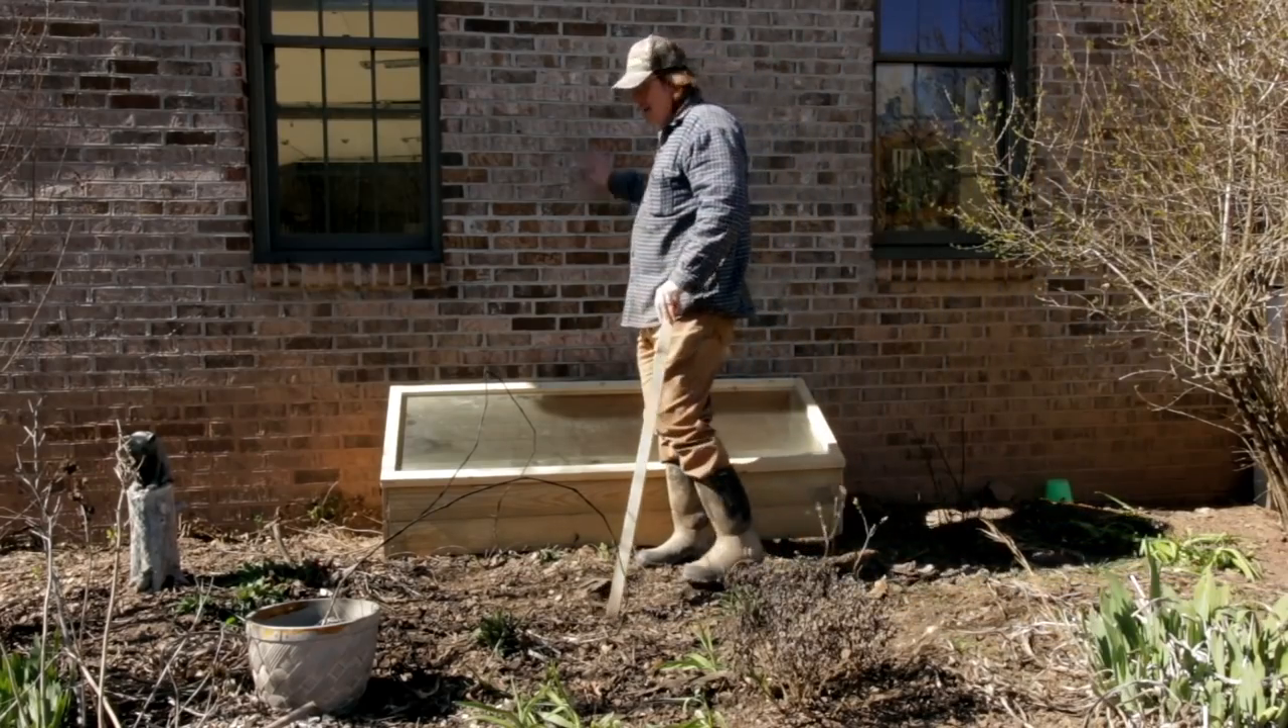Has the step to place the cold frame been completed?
Yes.